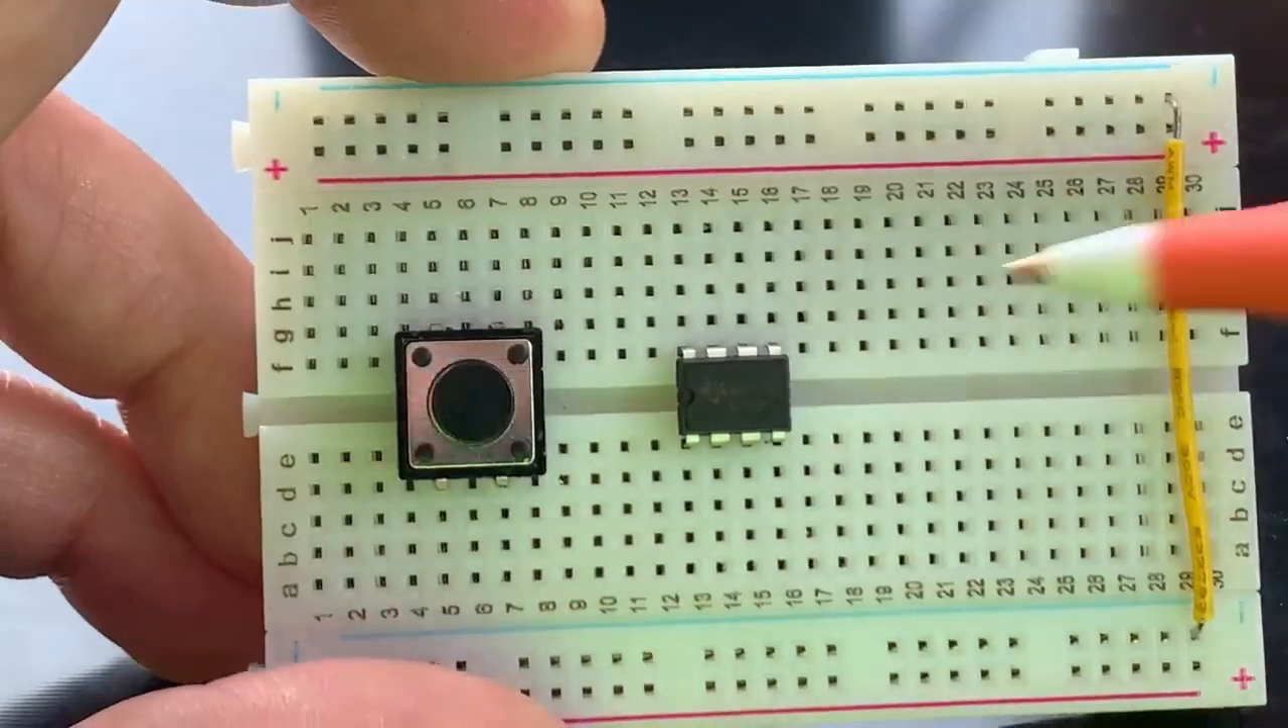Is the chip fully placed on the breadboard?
Yes.